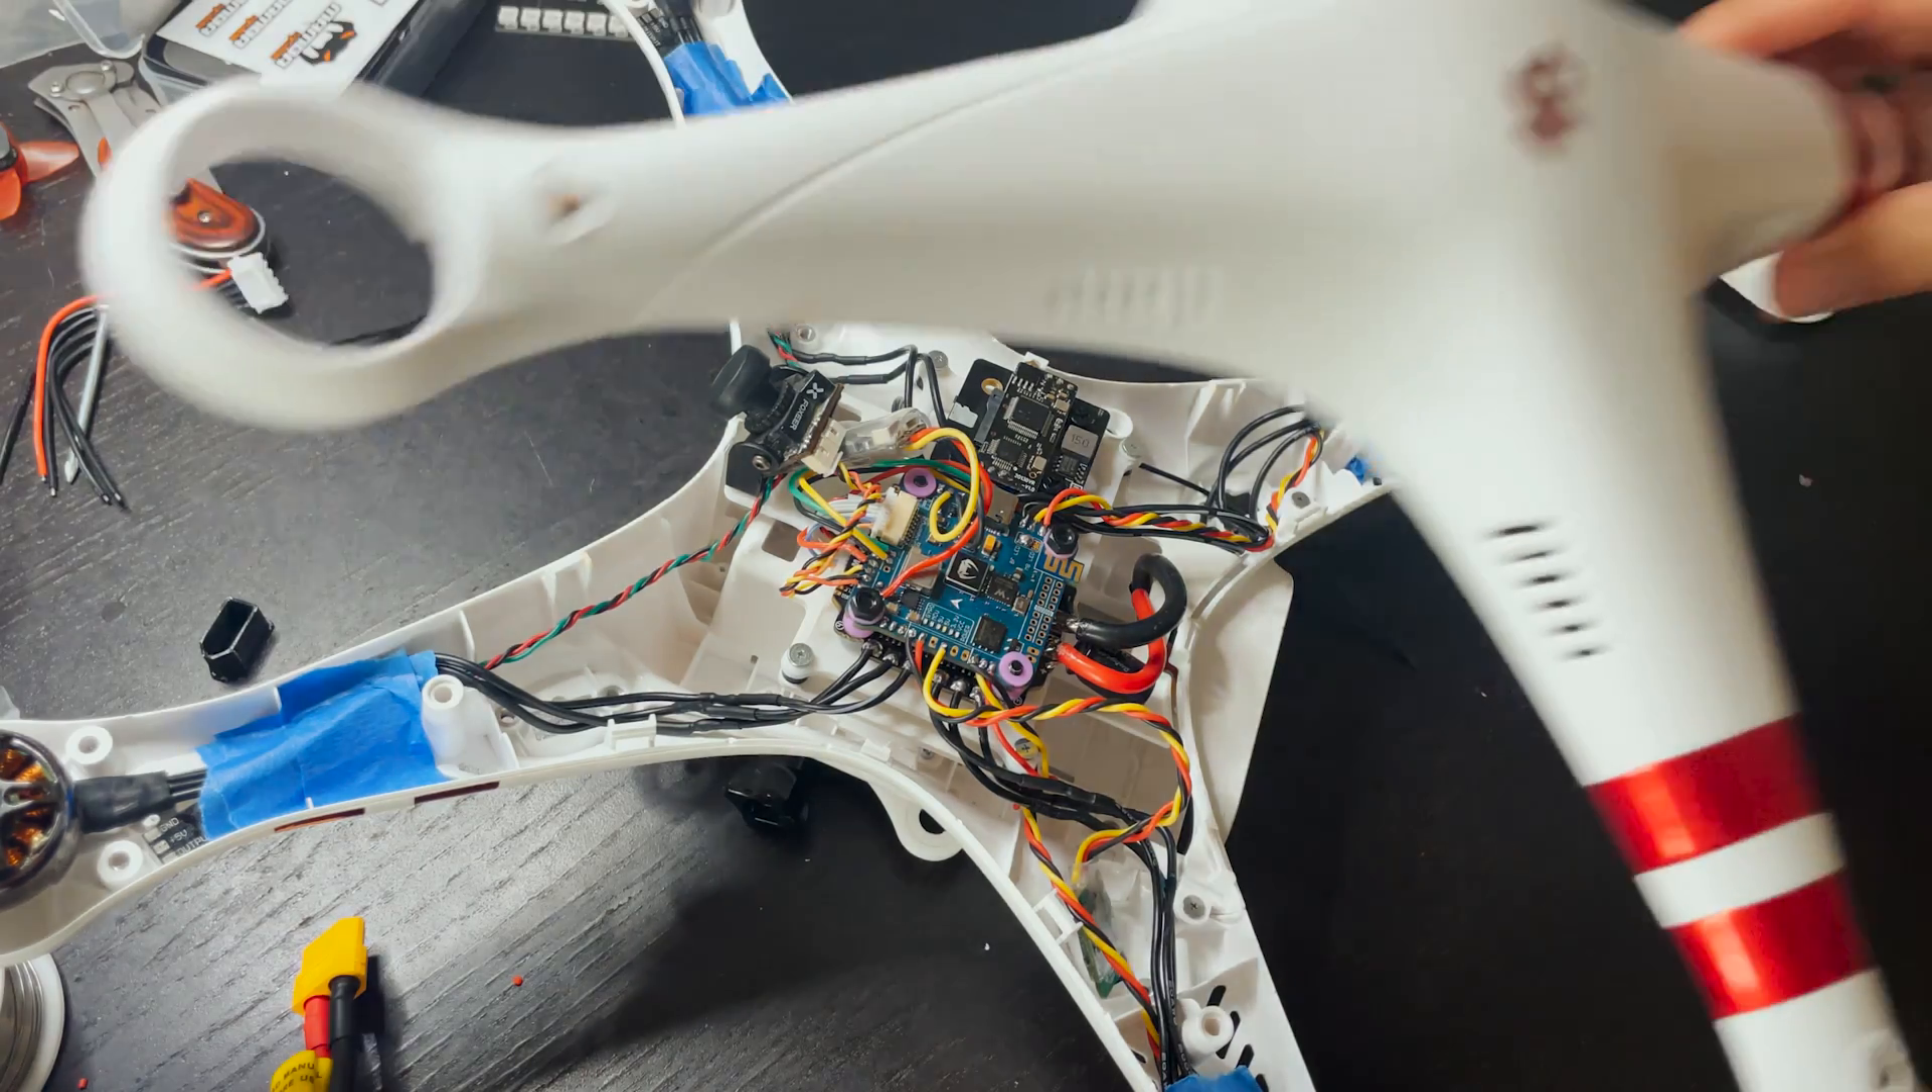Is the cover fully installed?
No.